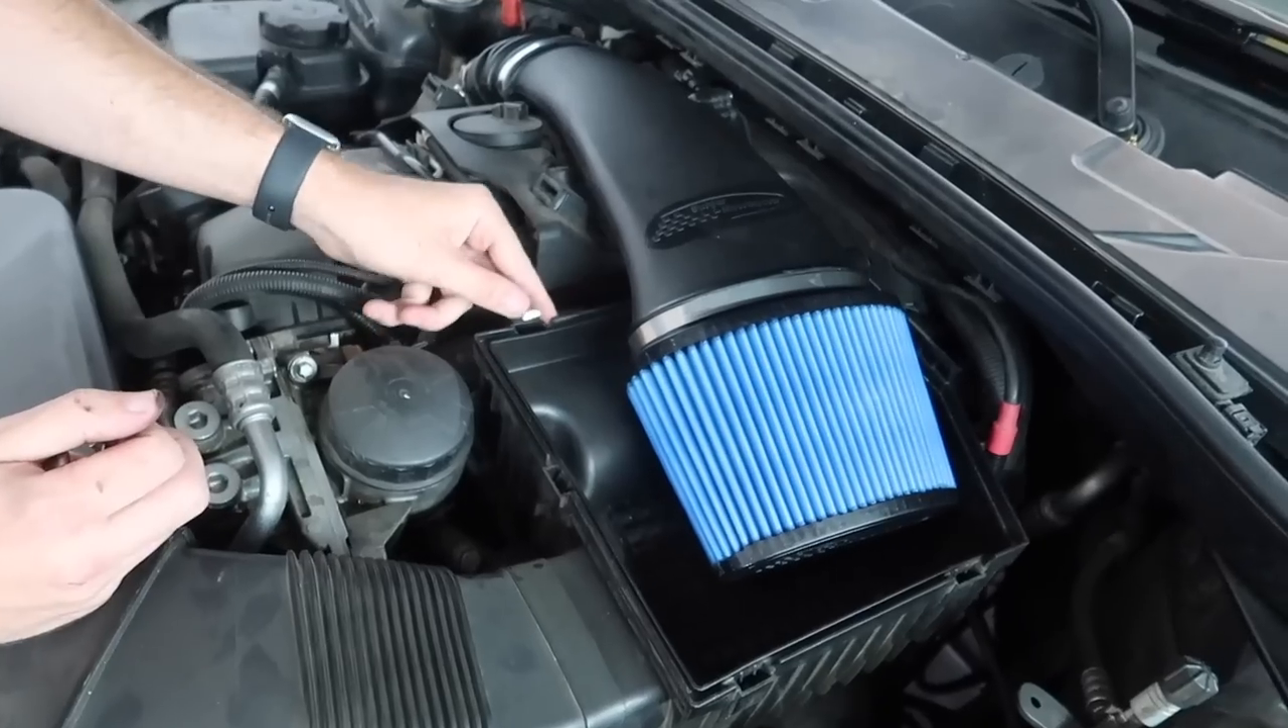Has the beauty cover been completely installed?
No.